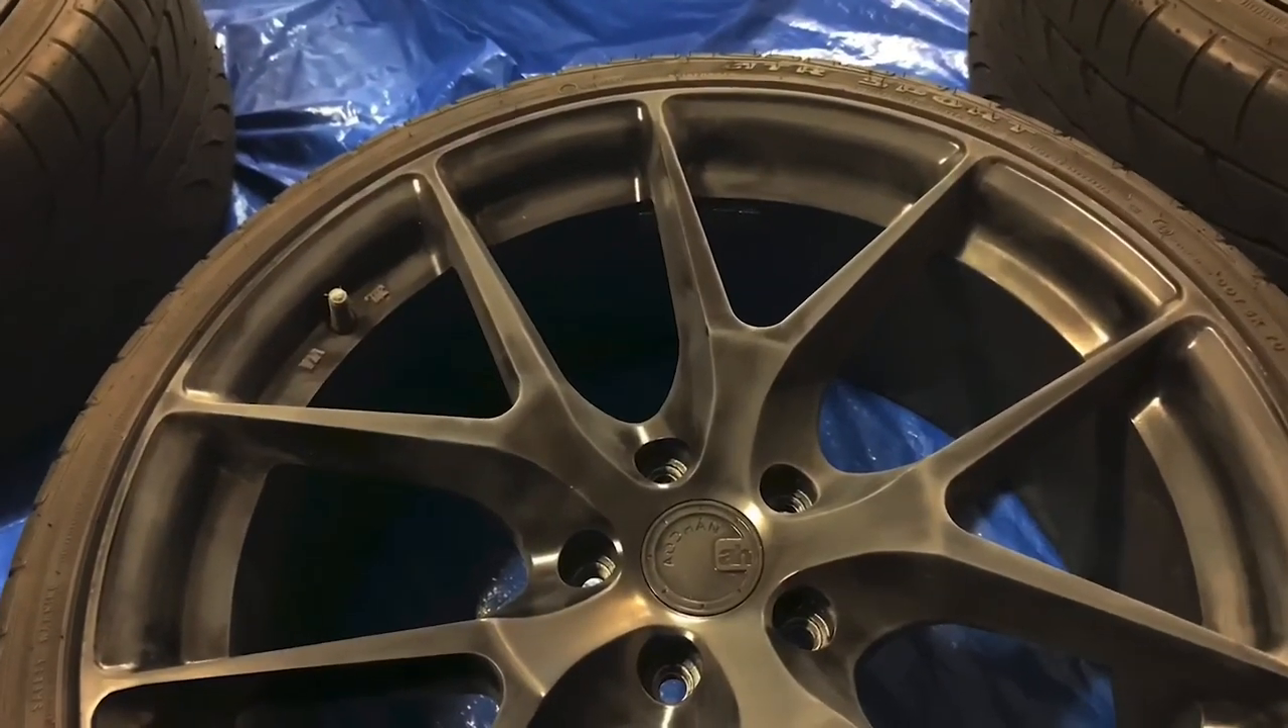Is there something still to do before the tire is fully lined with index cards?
Yes.